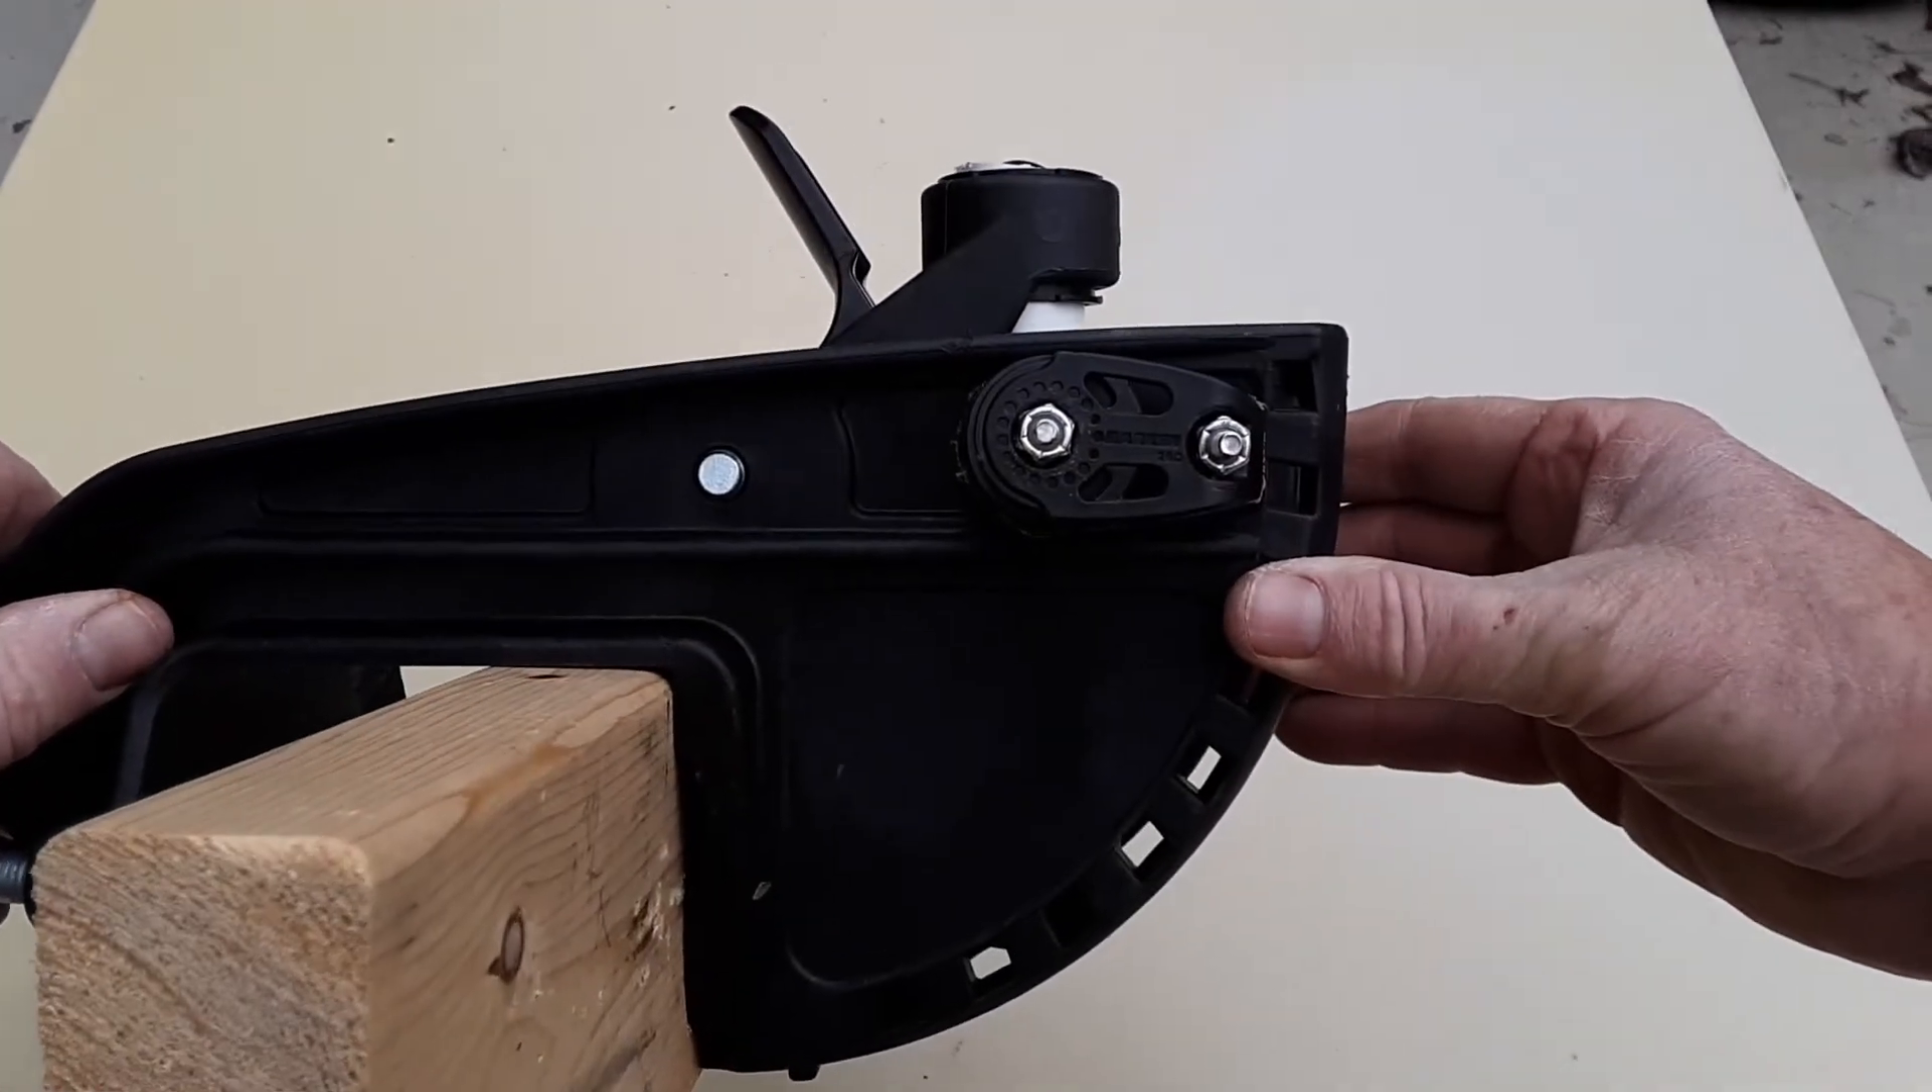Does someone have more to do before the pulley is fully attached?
No.